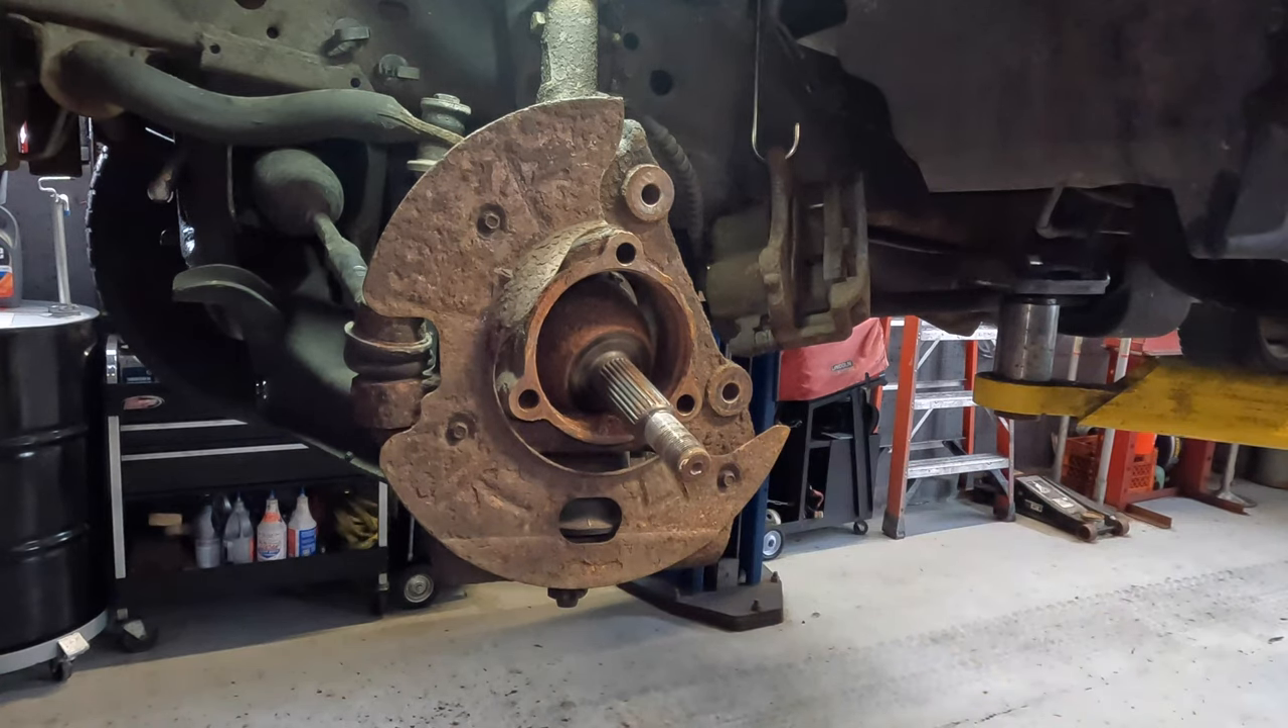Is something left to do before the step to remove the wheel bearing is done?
No.